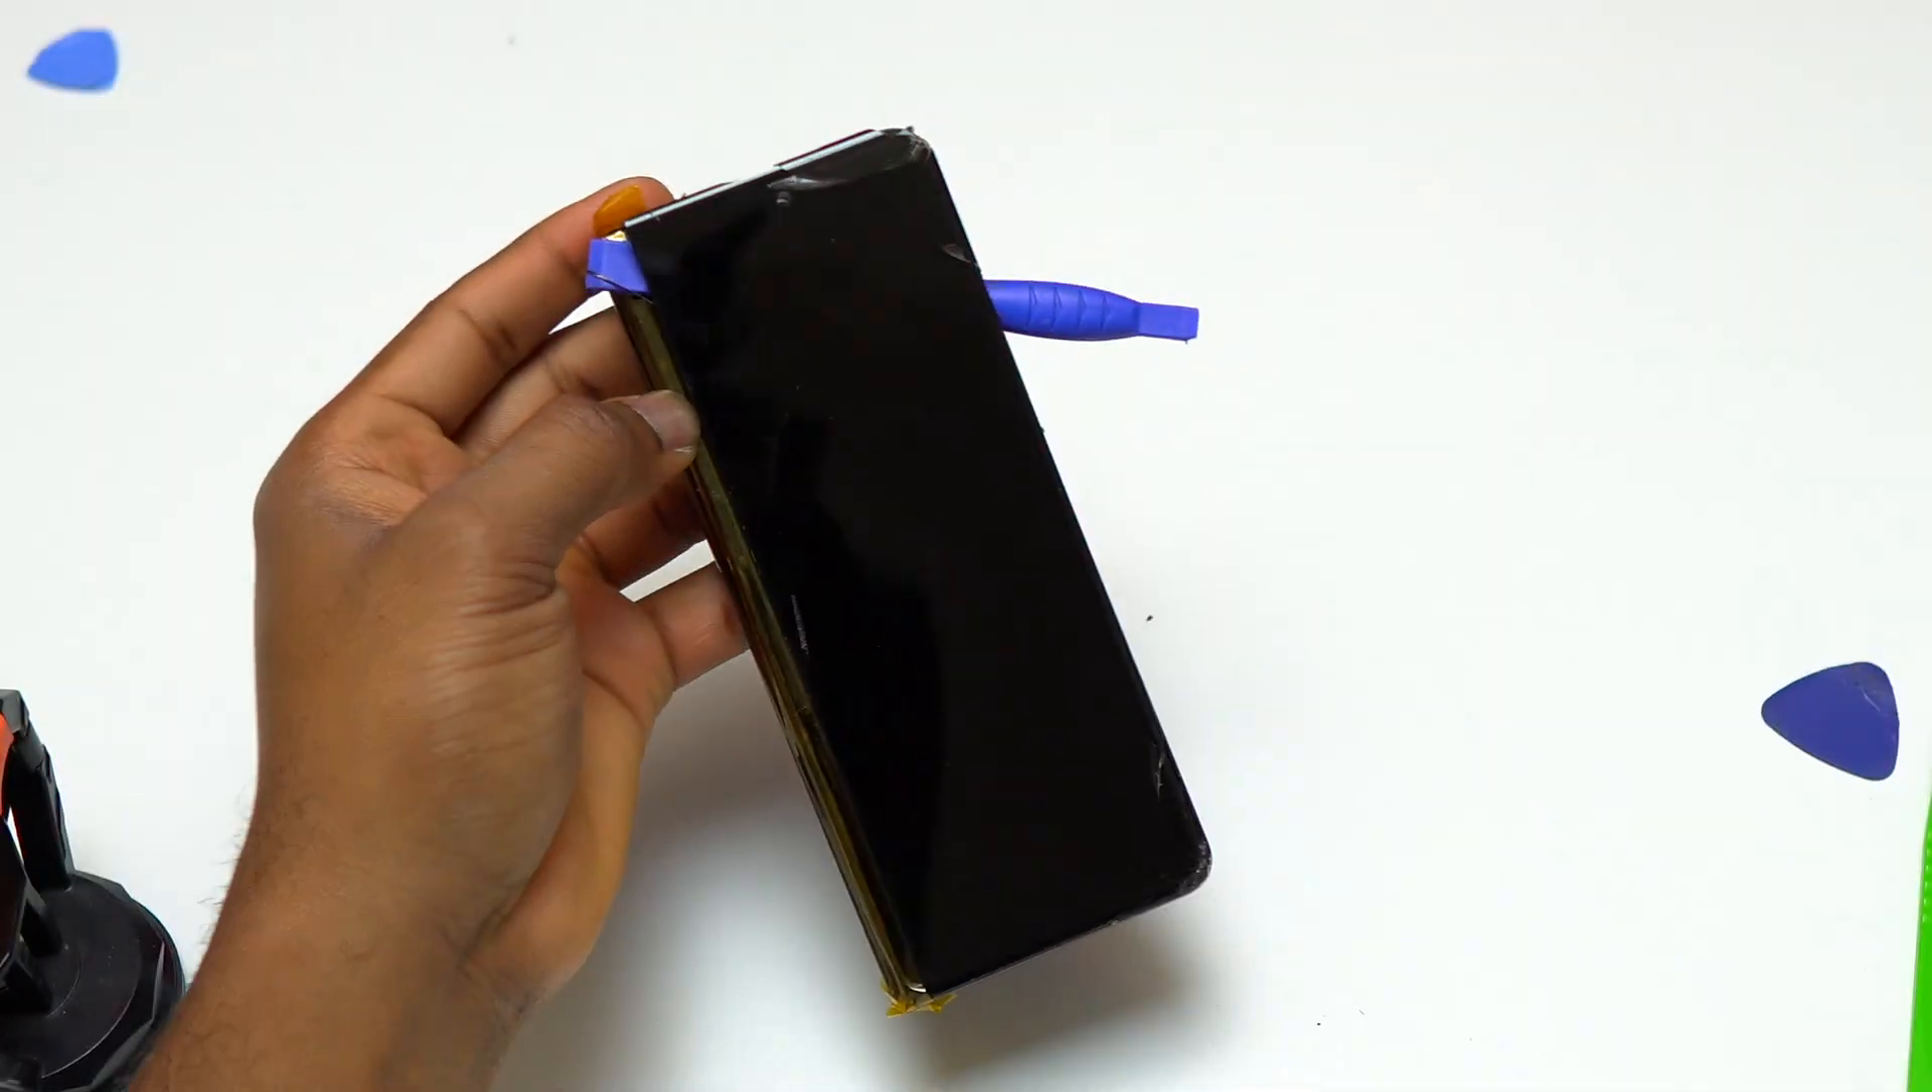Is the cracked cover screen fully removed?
No.